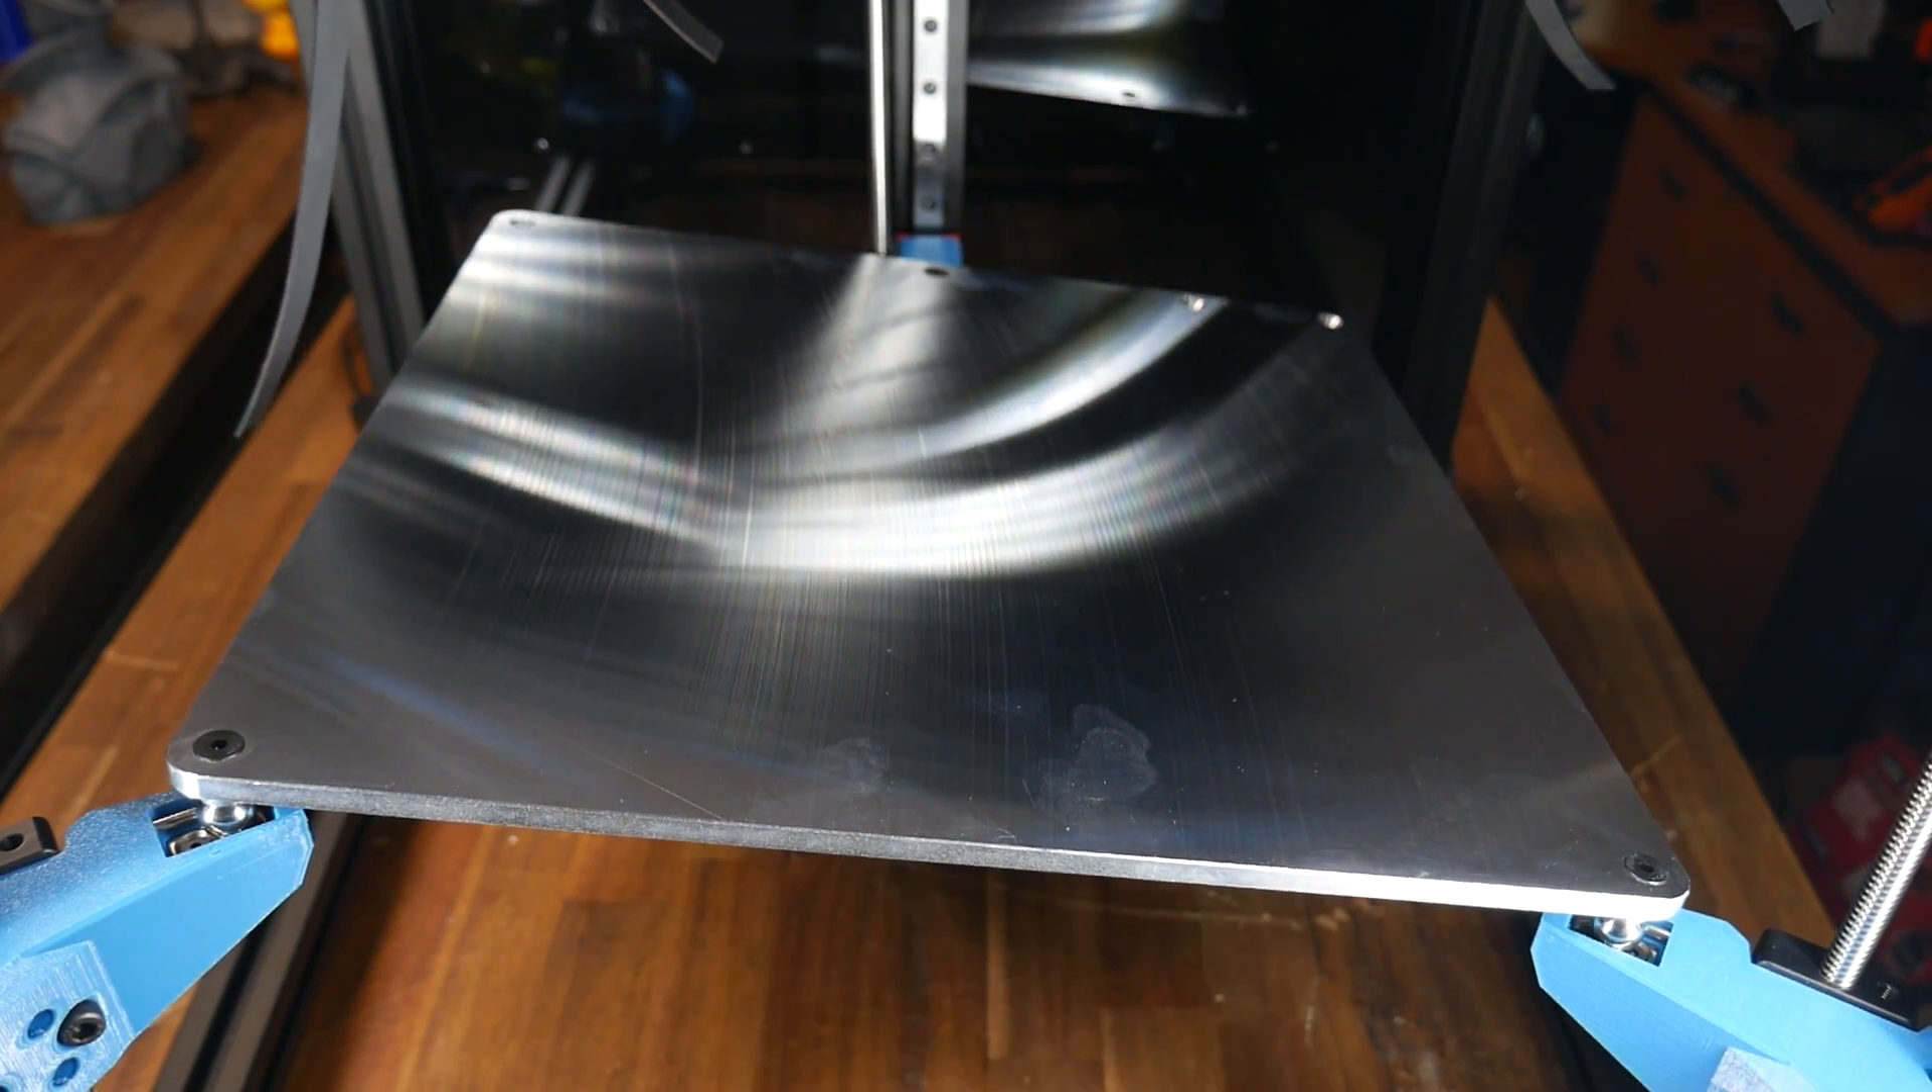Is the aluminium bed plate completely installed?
Yes.